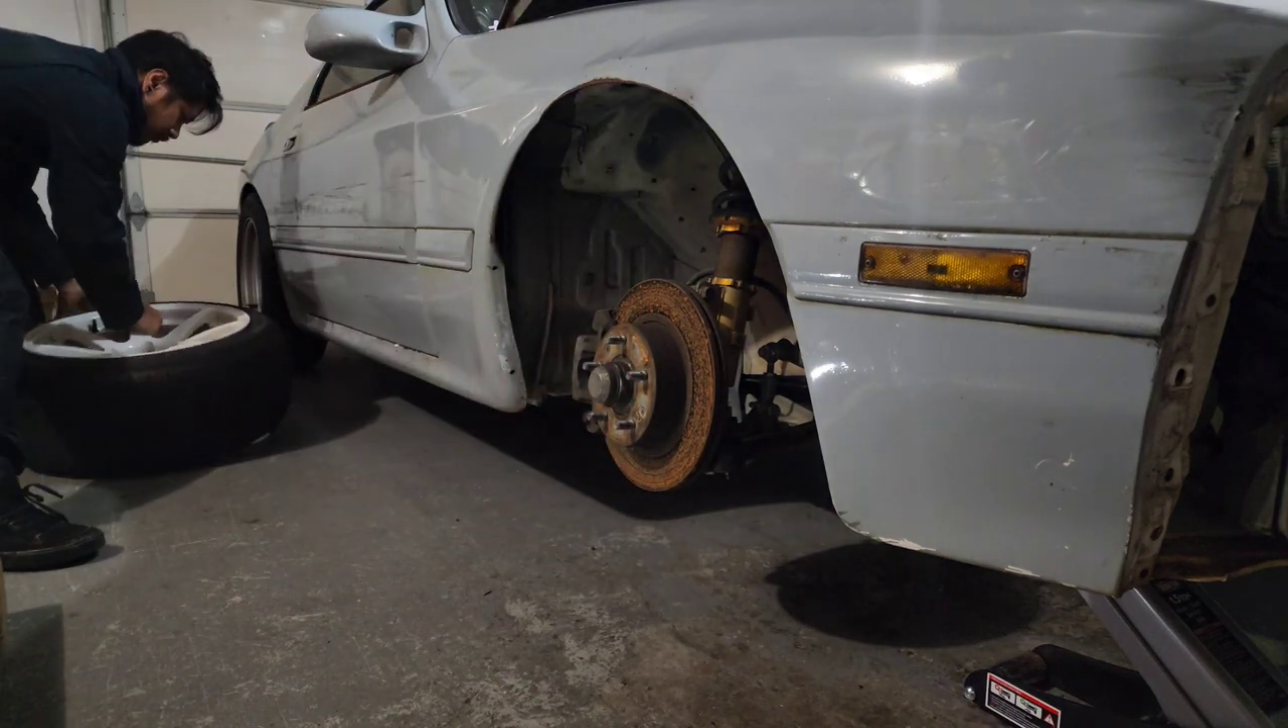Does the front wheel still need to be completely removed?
No.